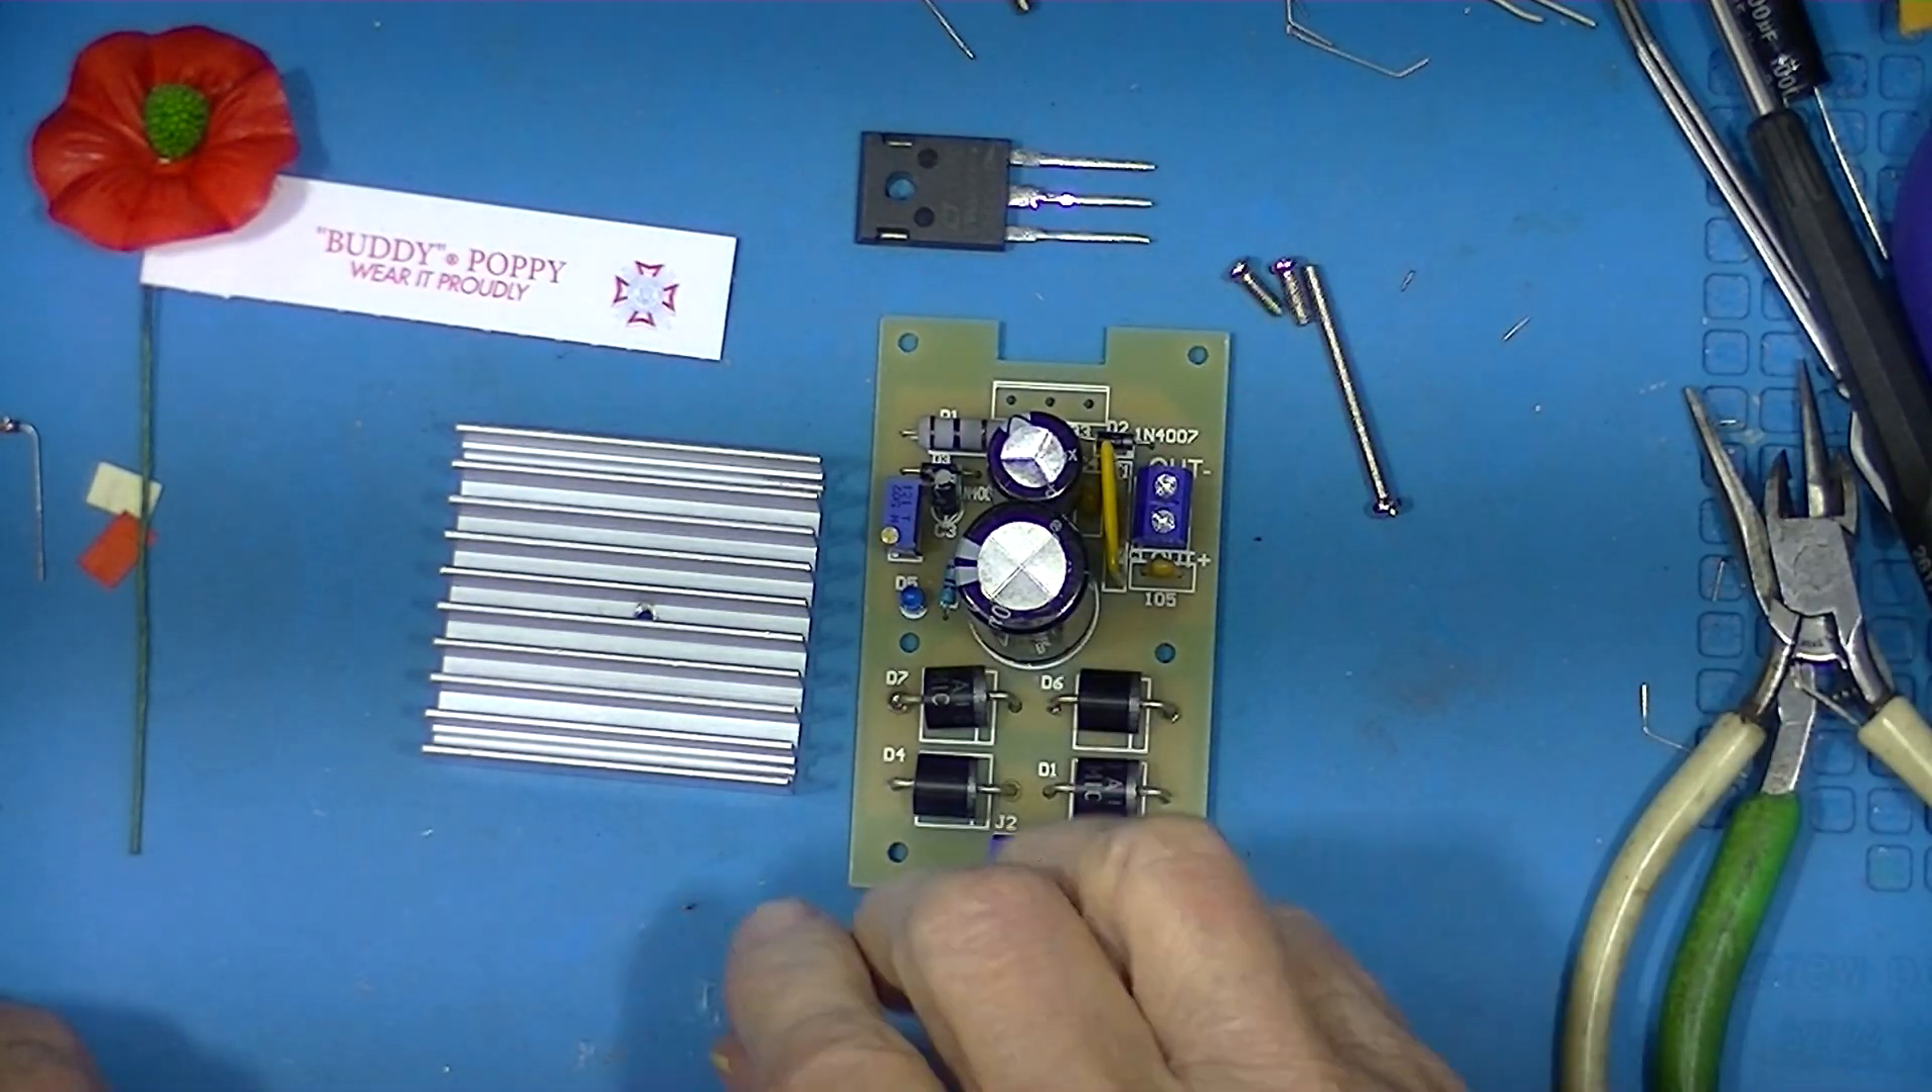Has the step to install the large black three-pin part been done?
No.